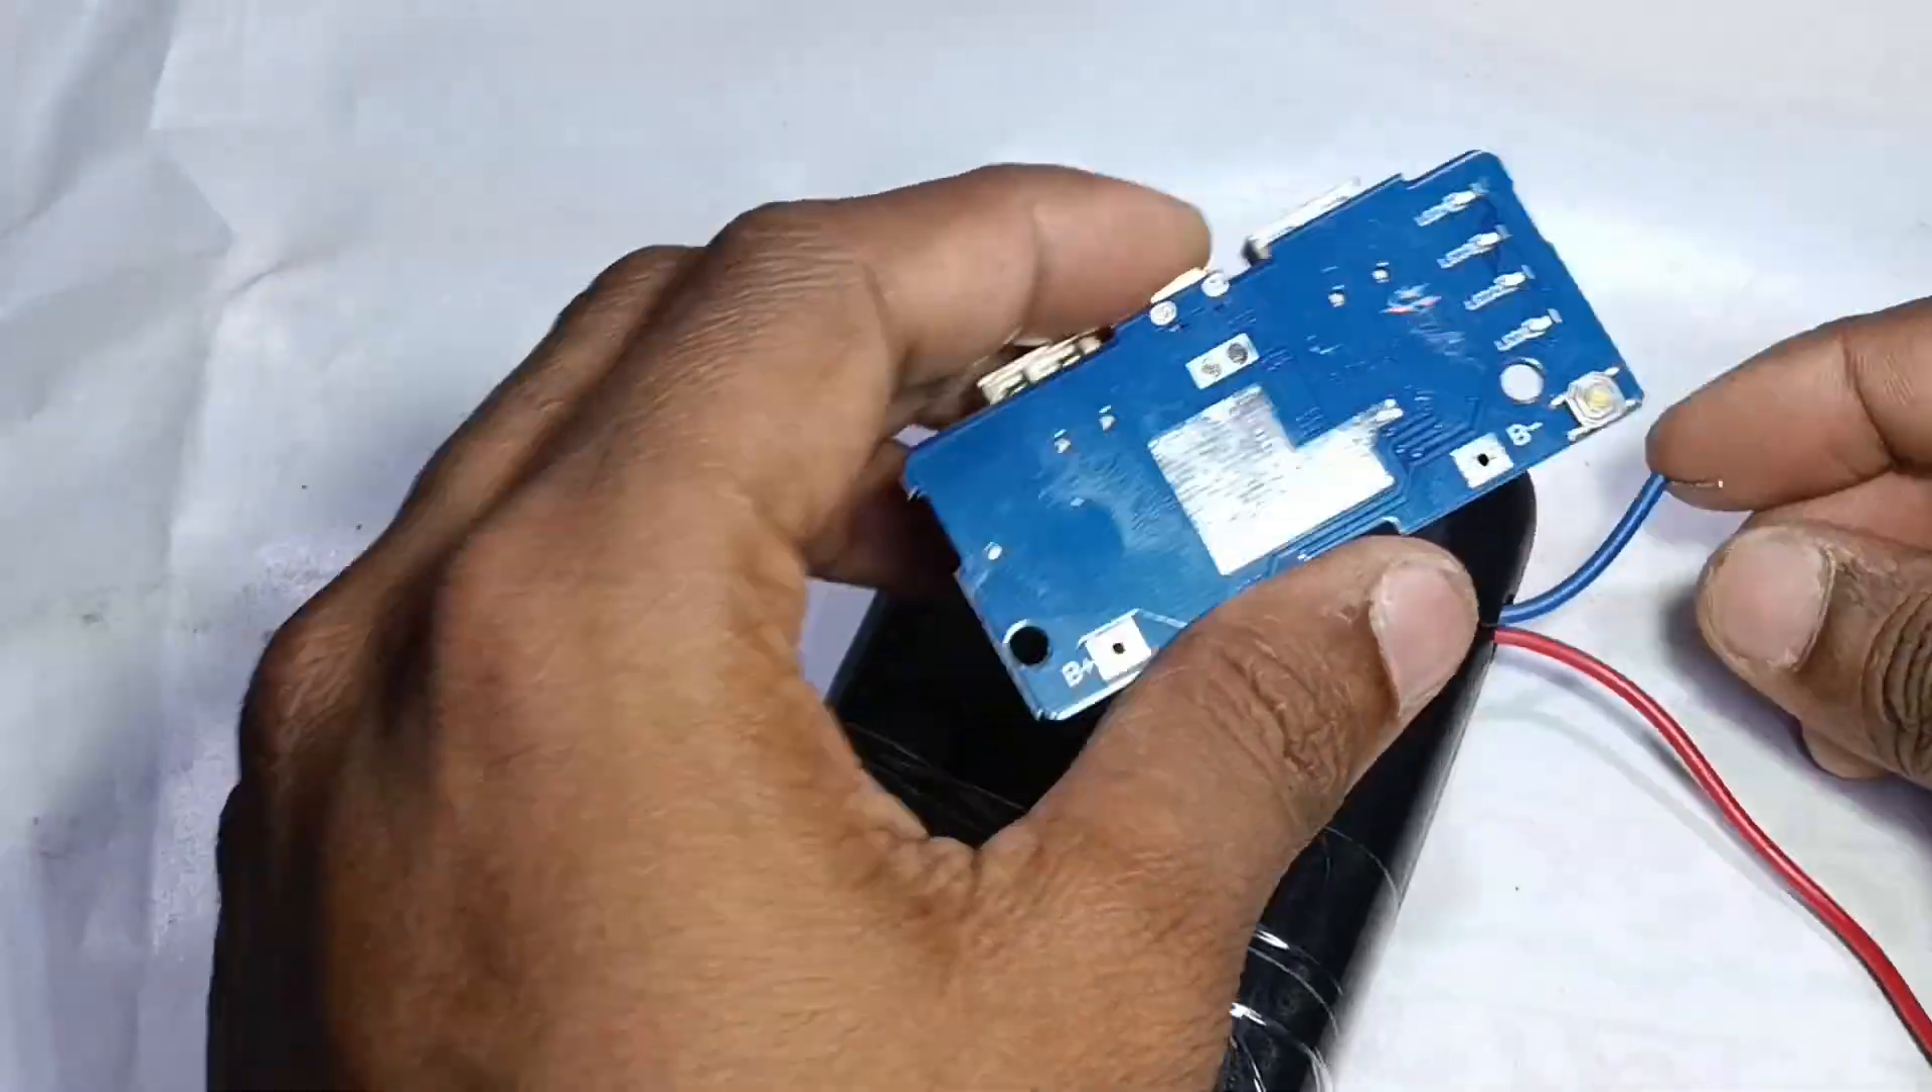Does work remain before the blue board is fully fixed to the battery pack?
Yes.